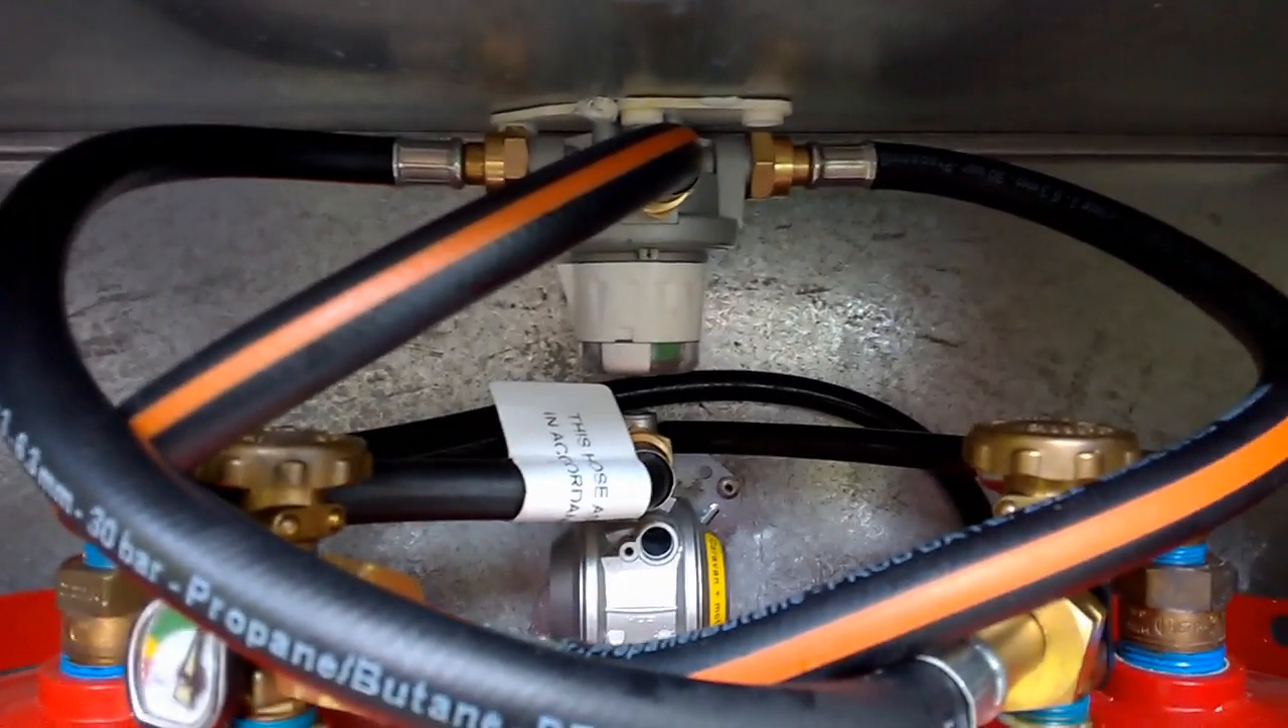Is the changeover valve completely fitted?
Yes.